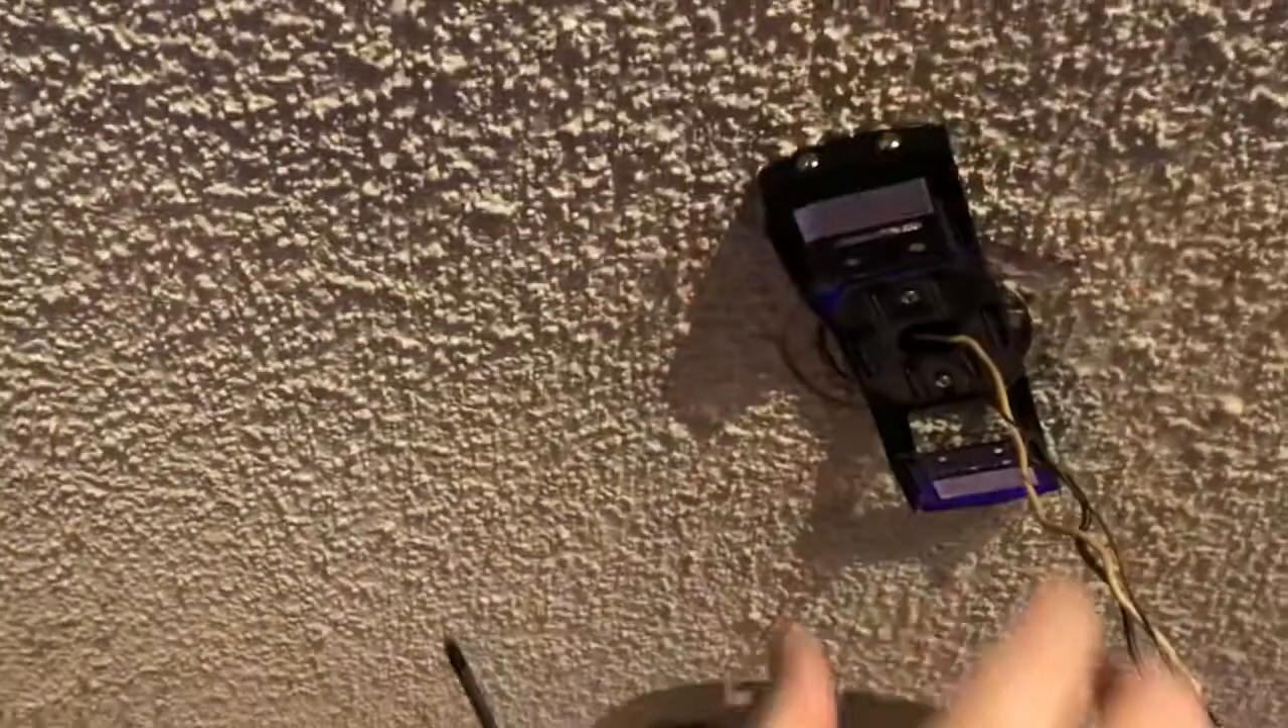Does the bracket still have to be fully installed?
No.